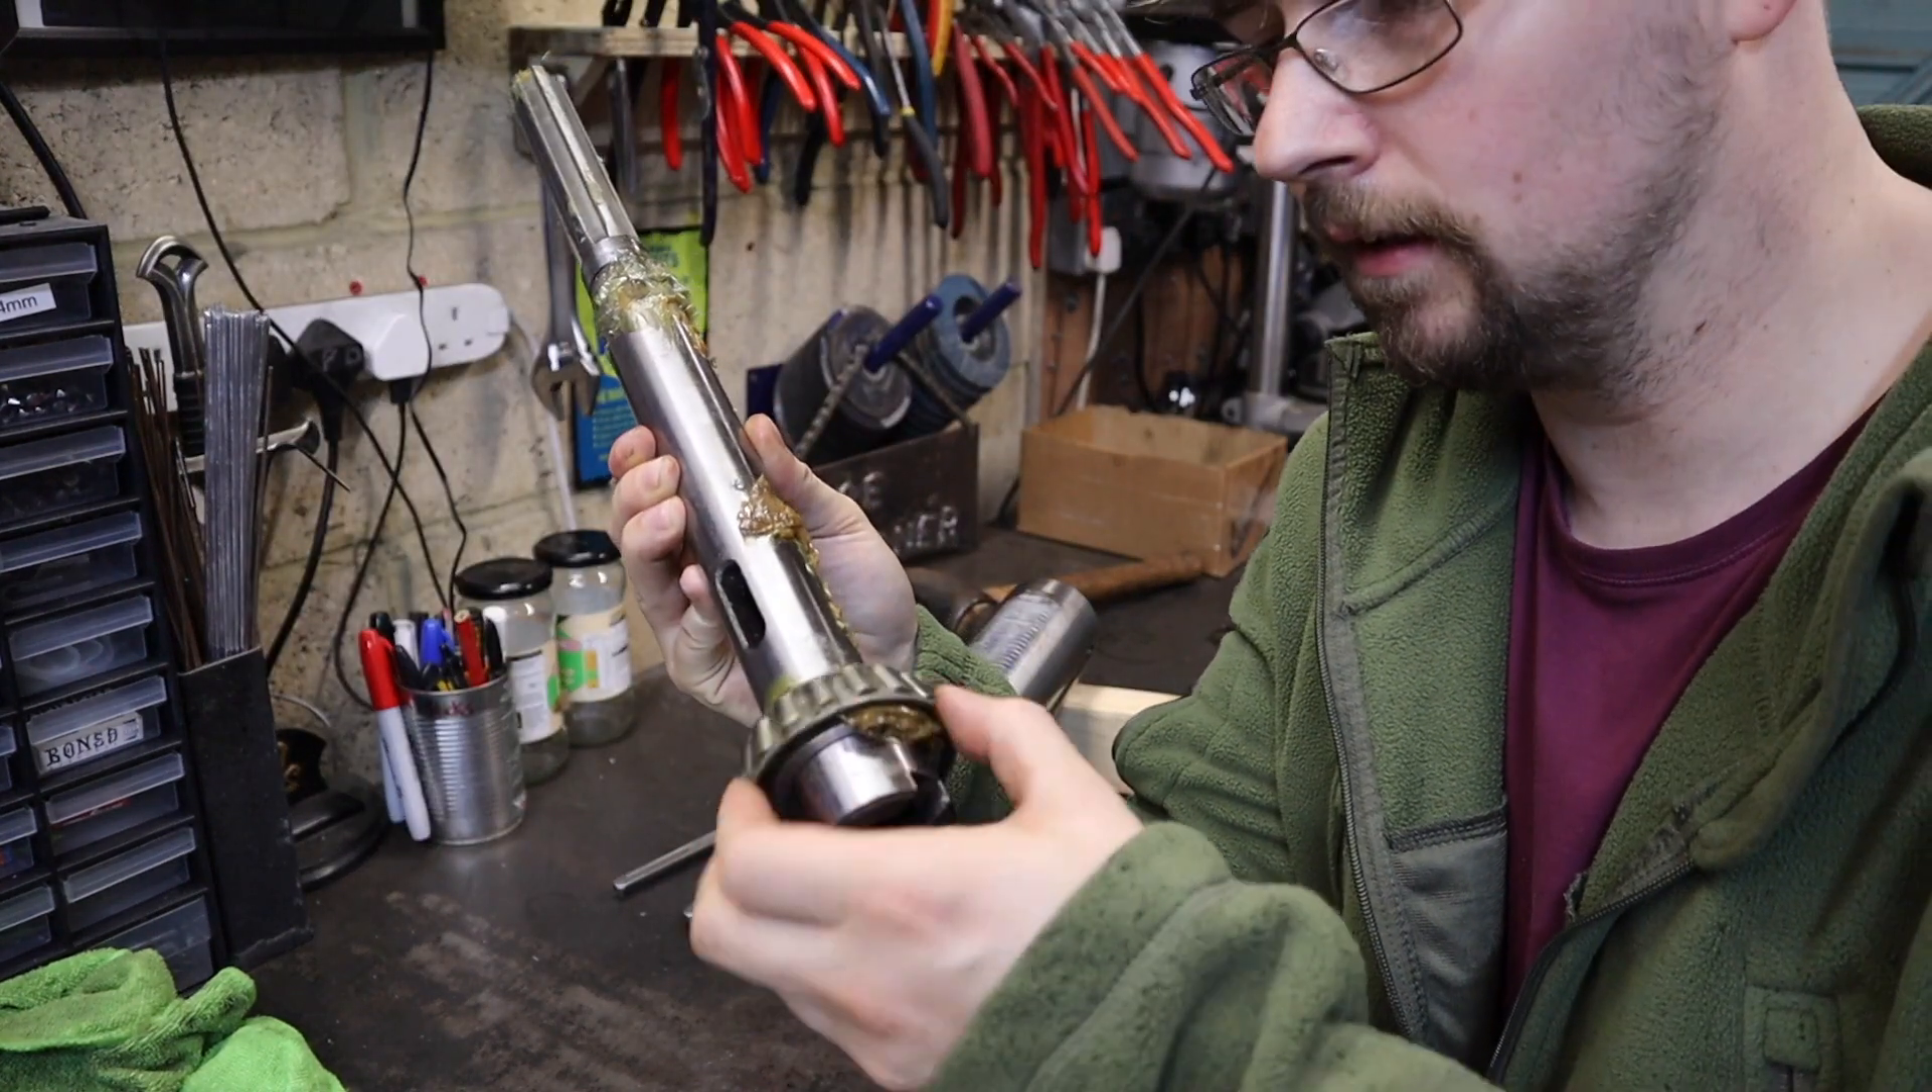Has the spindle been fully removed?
Yes.